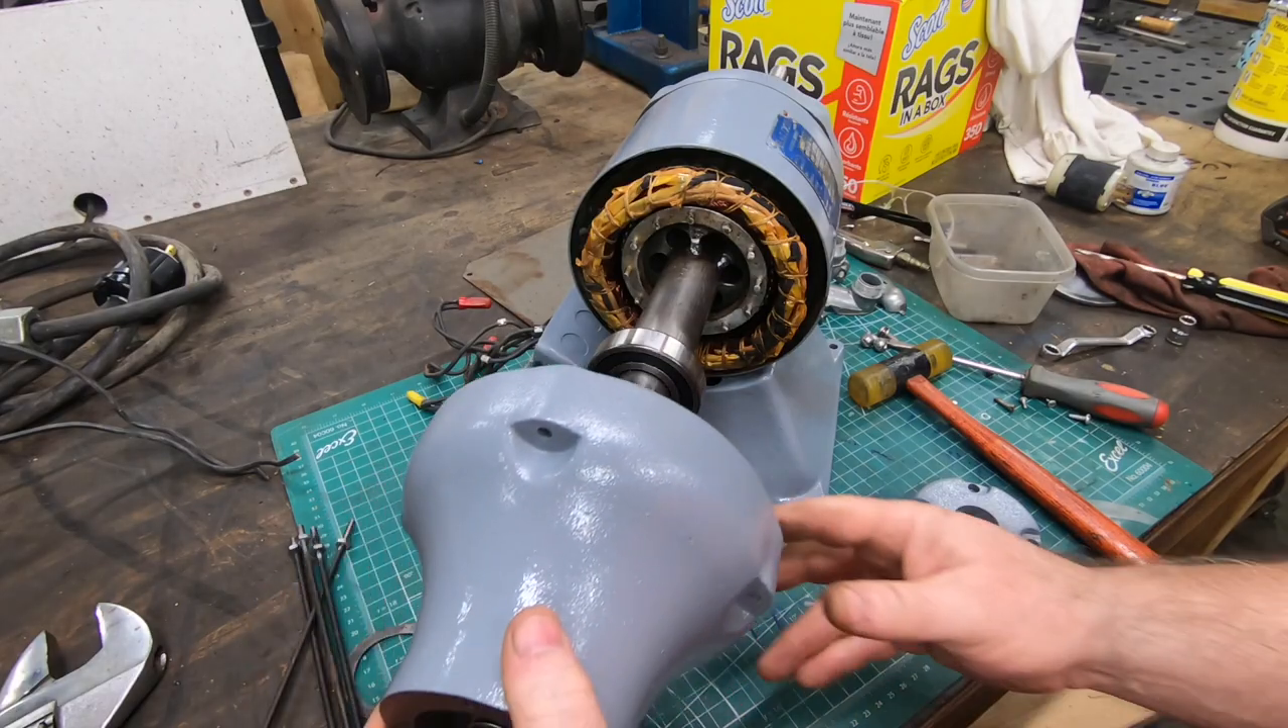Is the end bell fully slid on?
No.